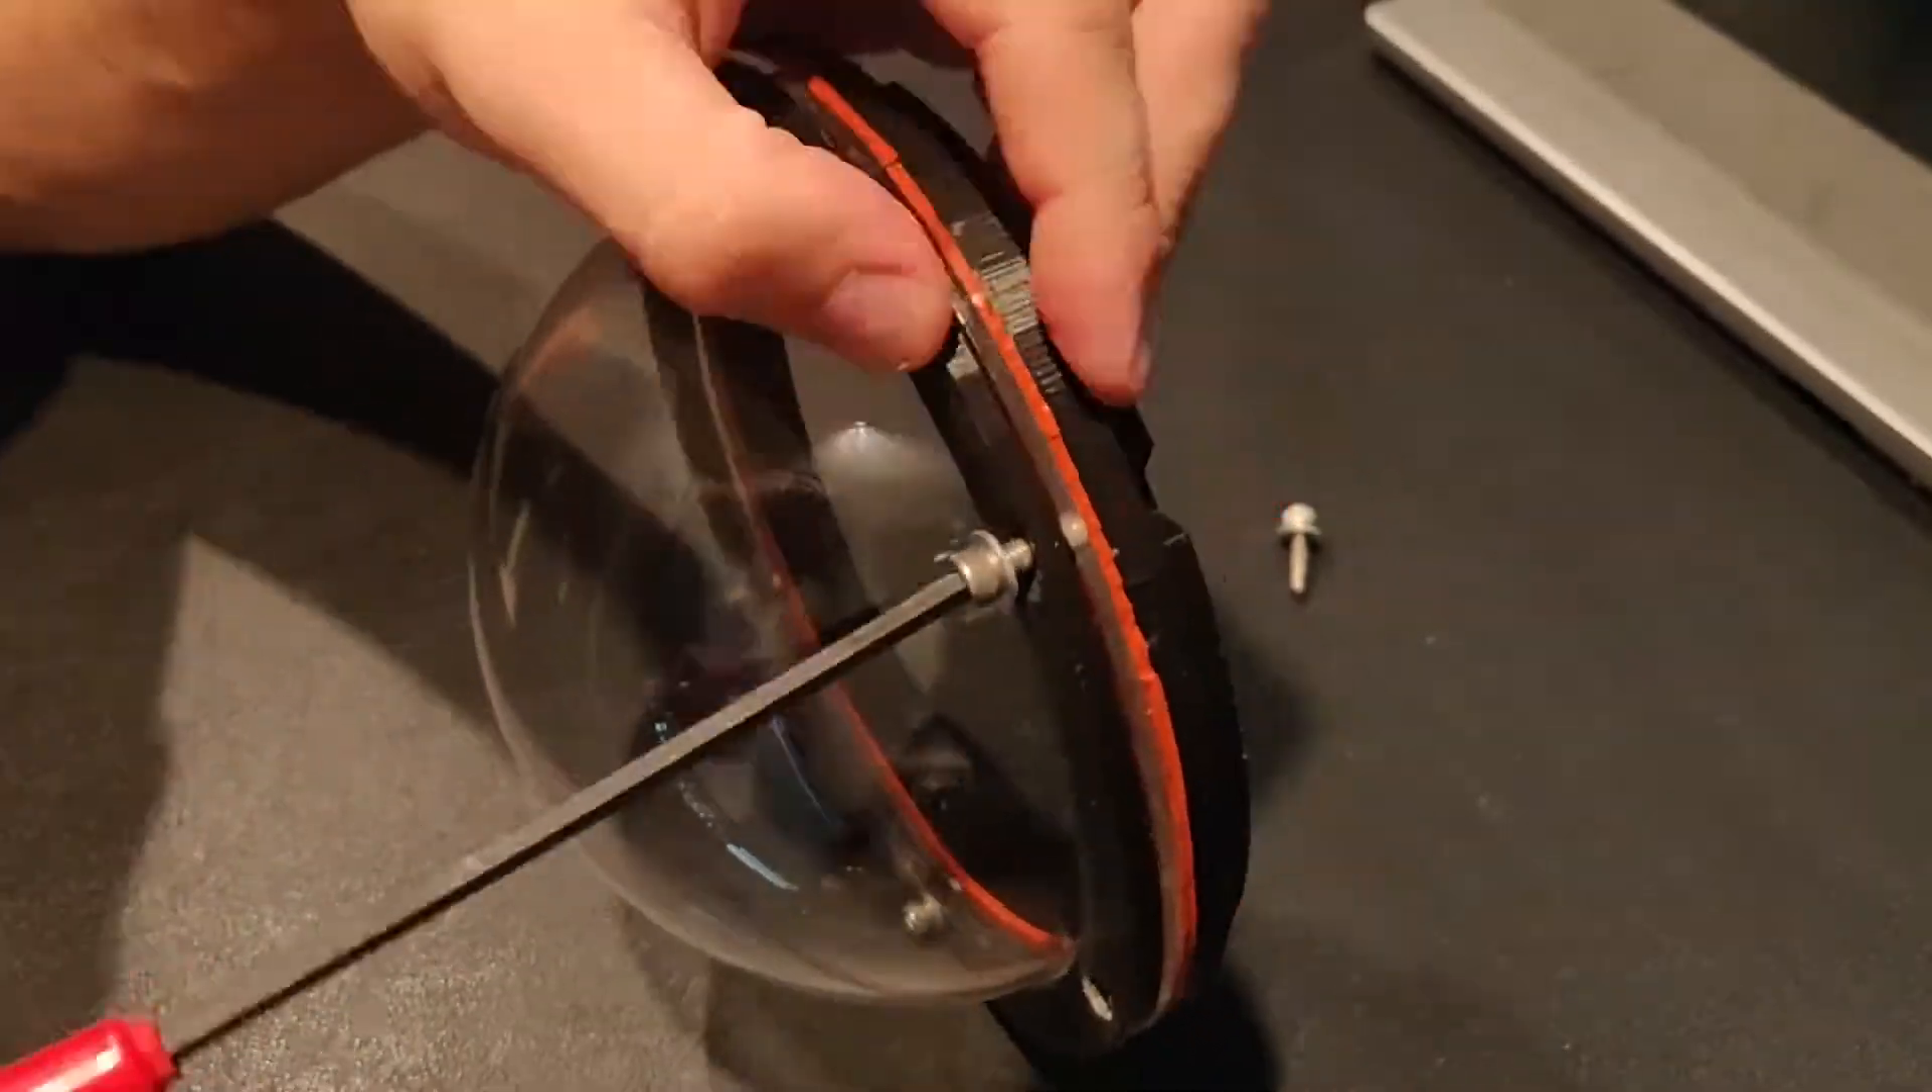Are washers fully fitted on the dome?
No.